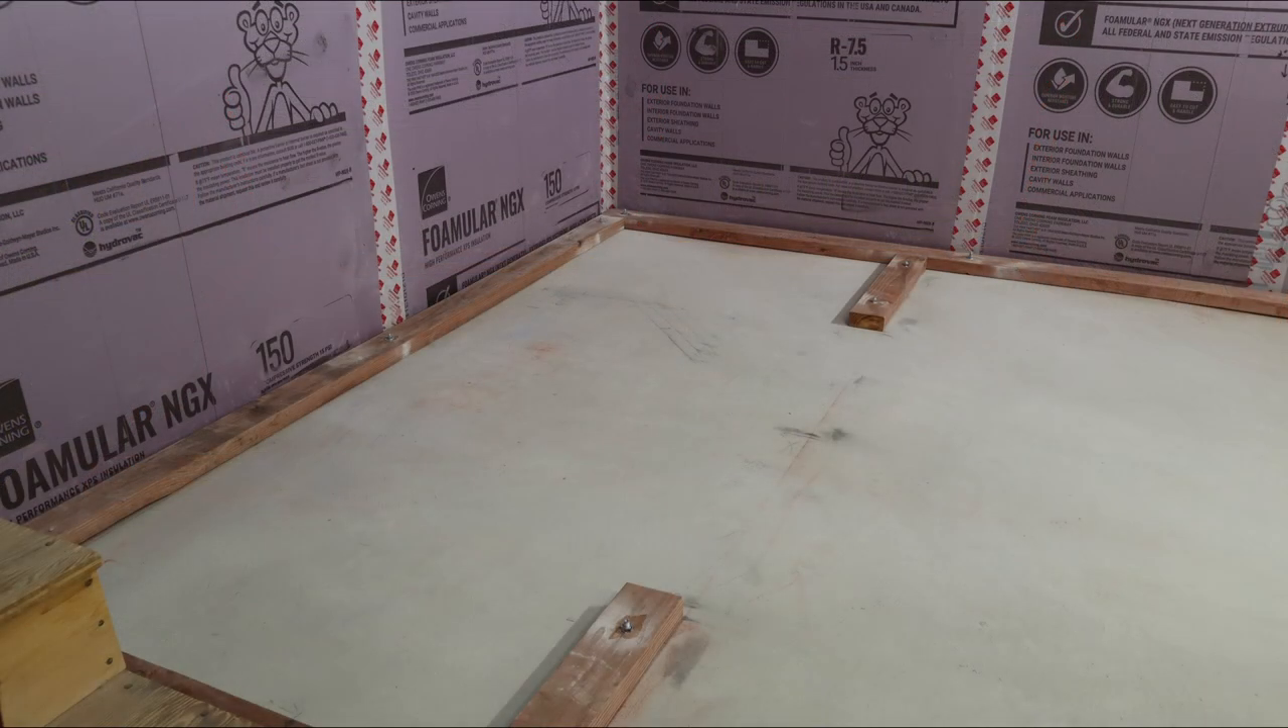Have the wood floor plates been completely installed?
Yes.